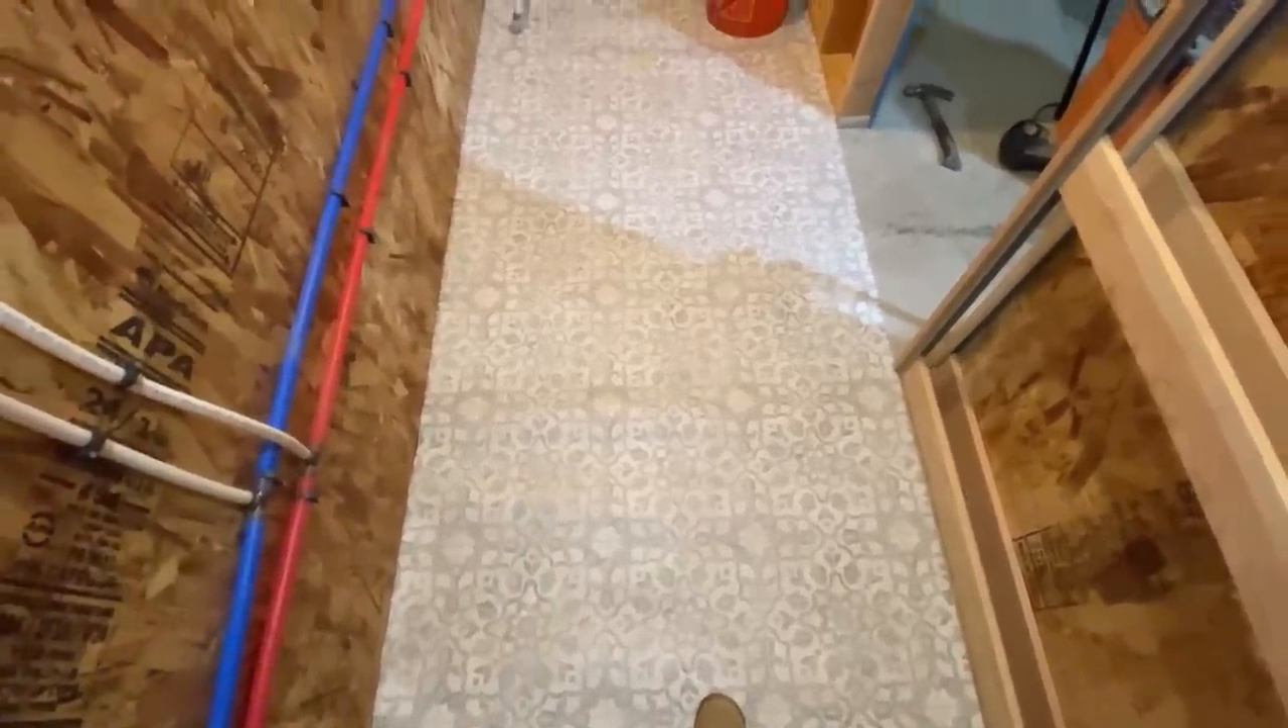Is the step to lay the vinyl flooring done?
Yes.